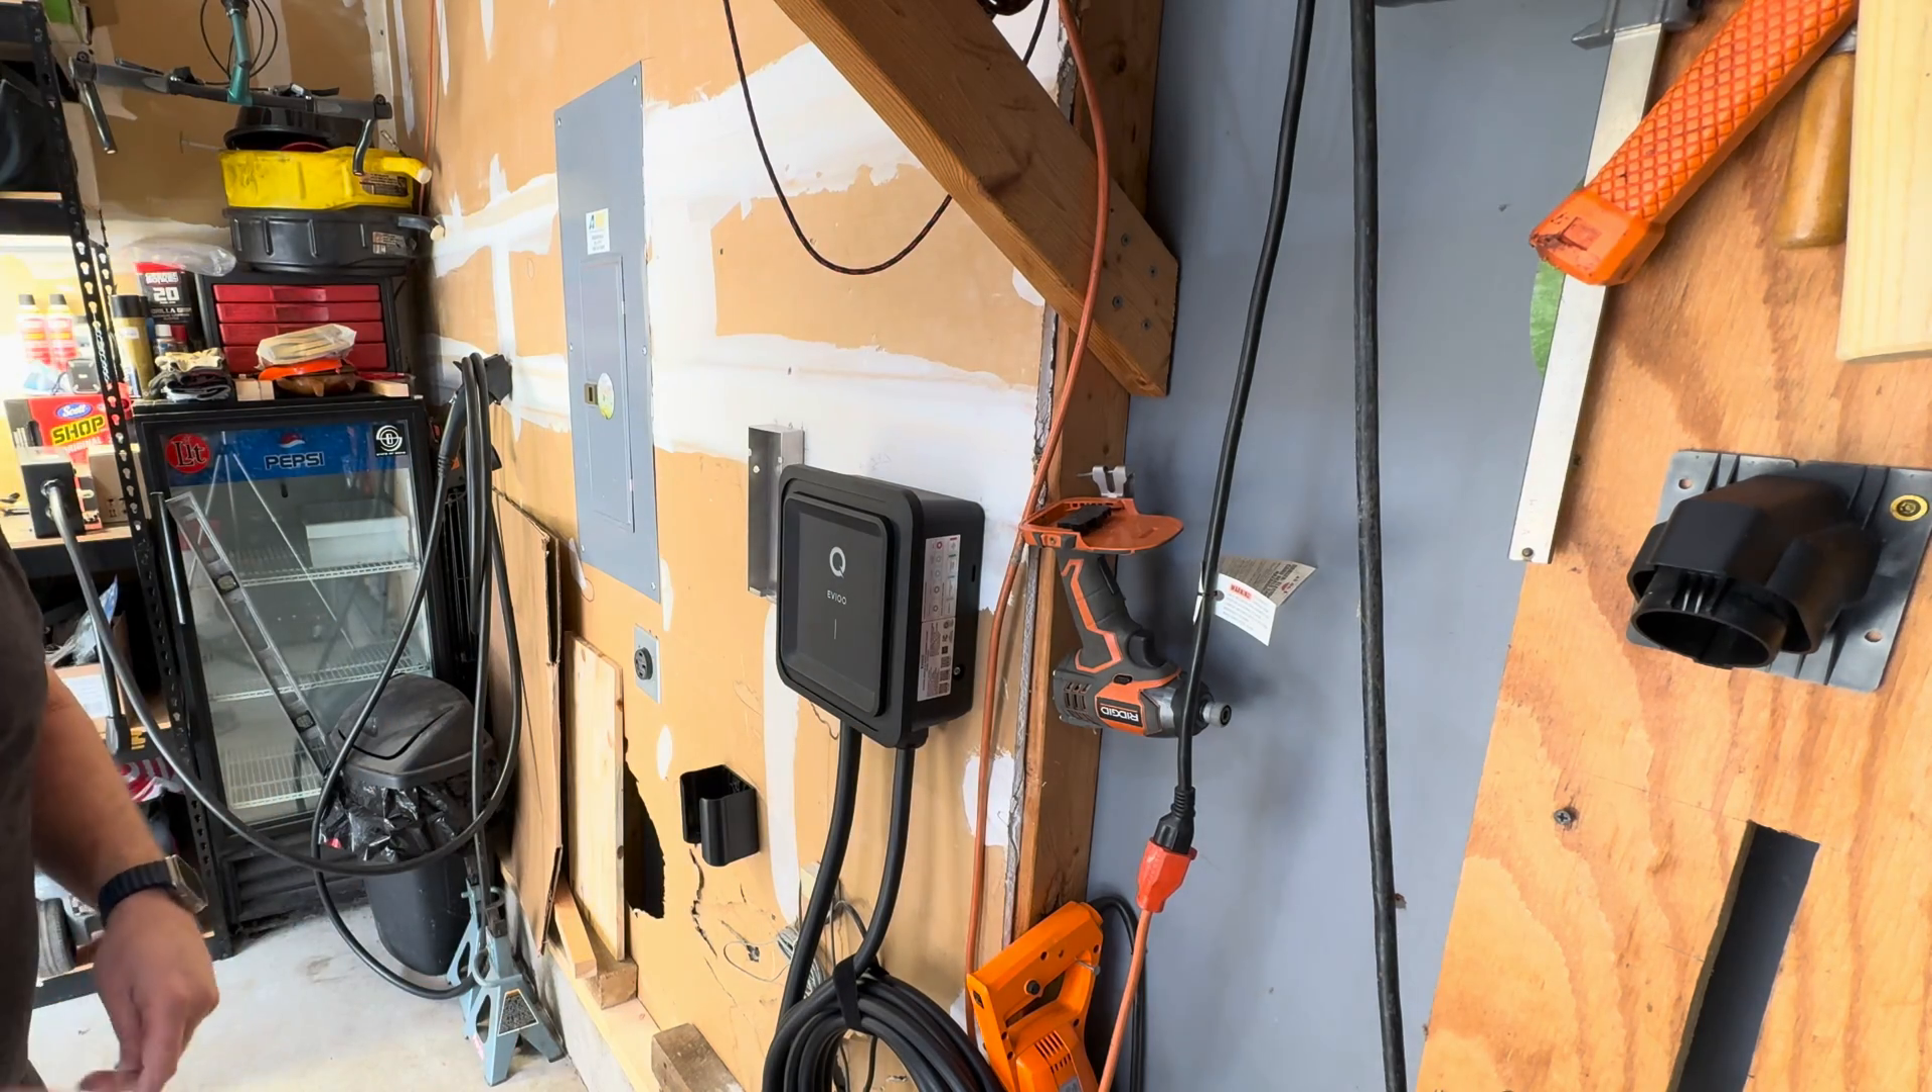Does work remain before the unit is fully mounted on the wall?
No.